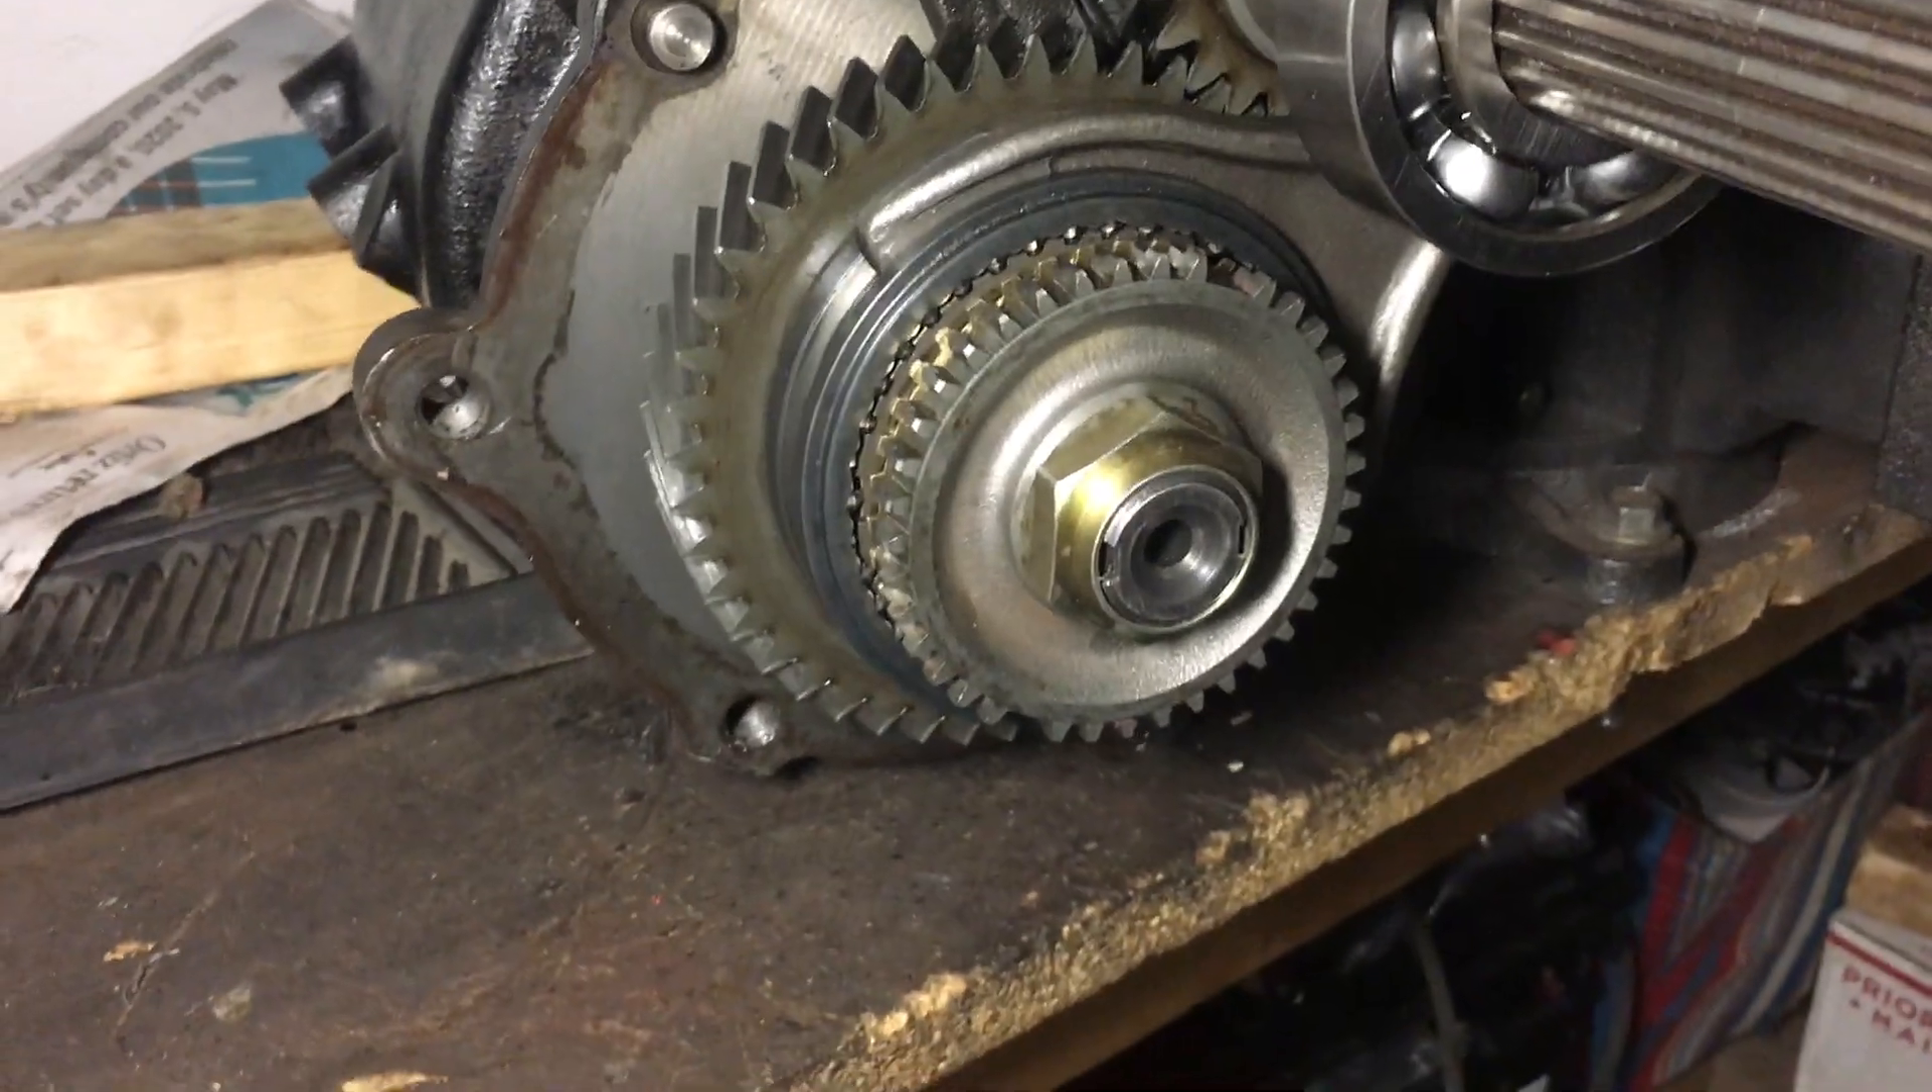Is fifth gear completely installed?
Yes.